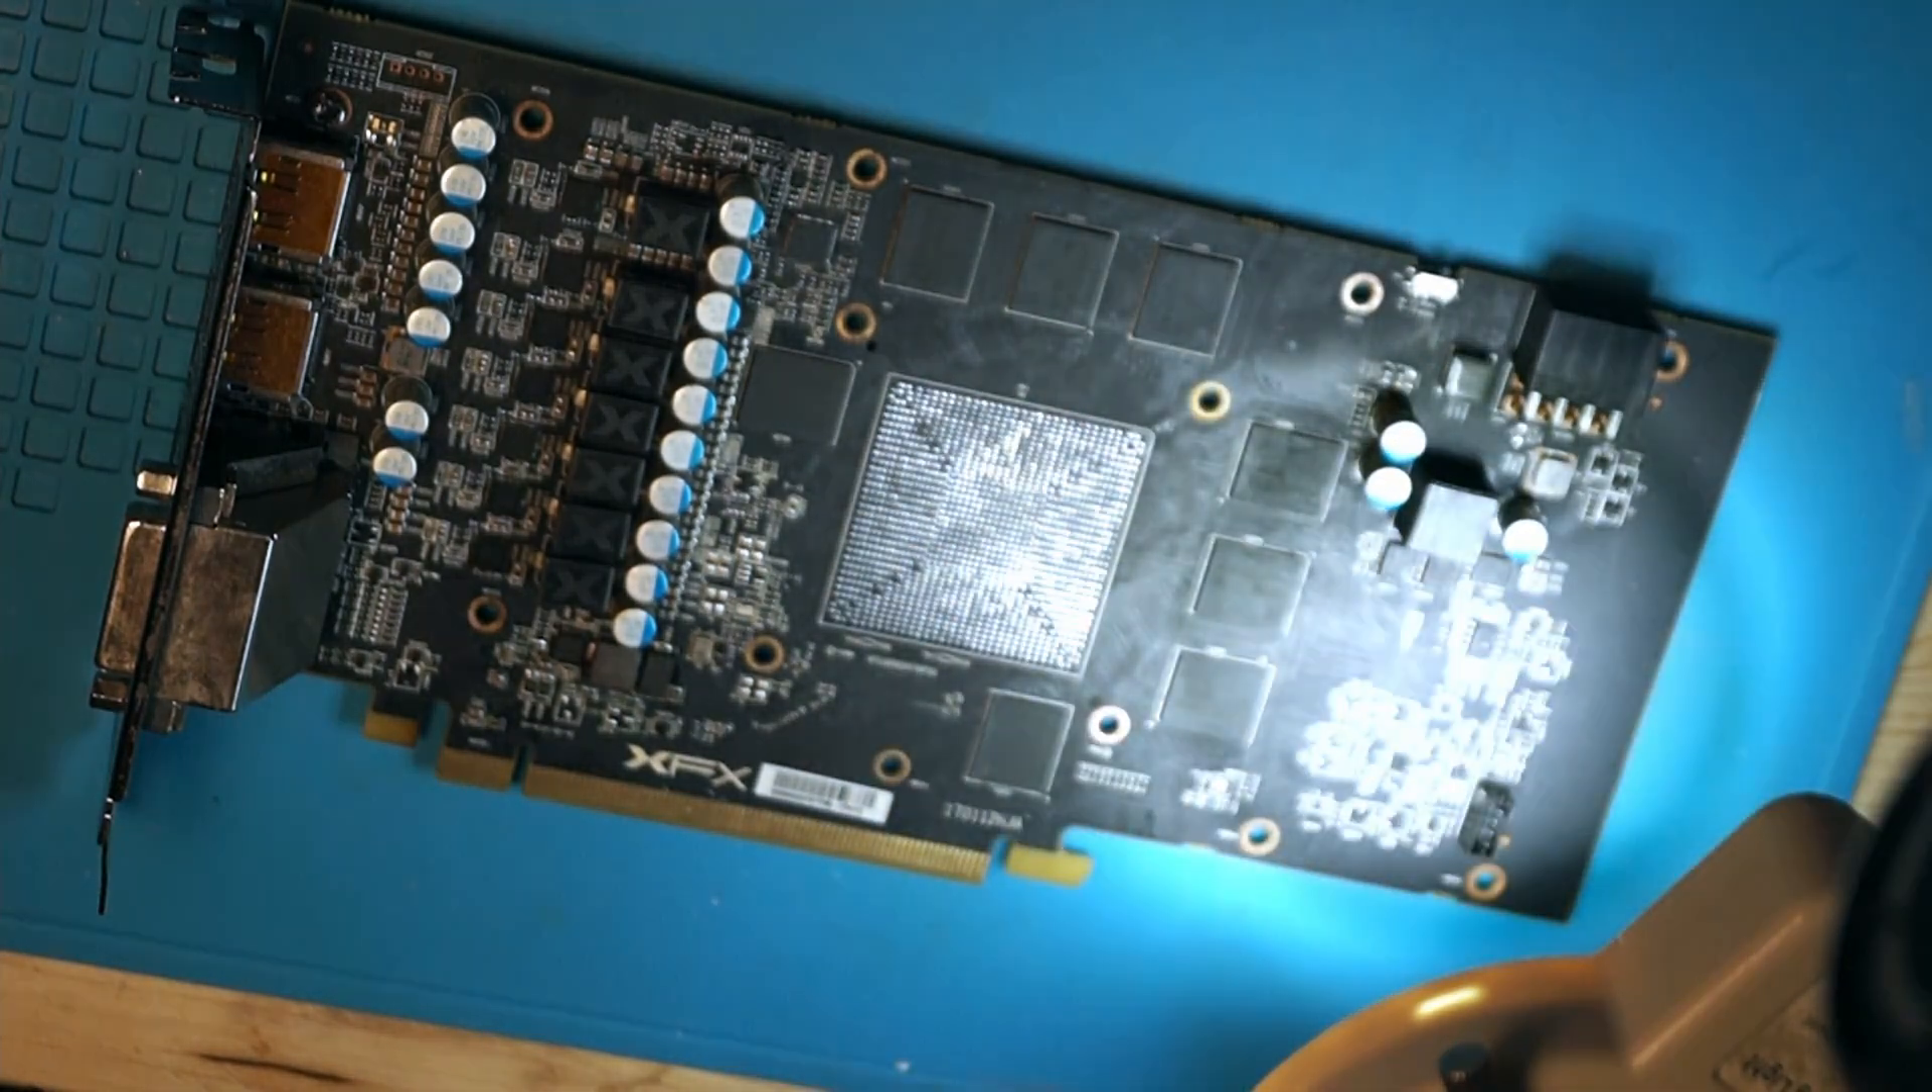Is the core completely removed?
Yes.